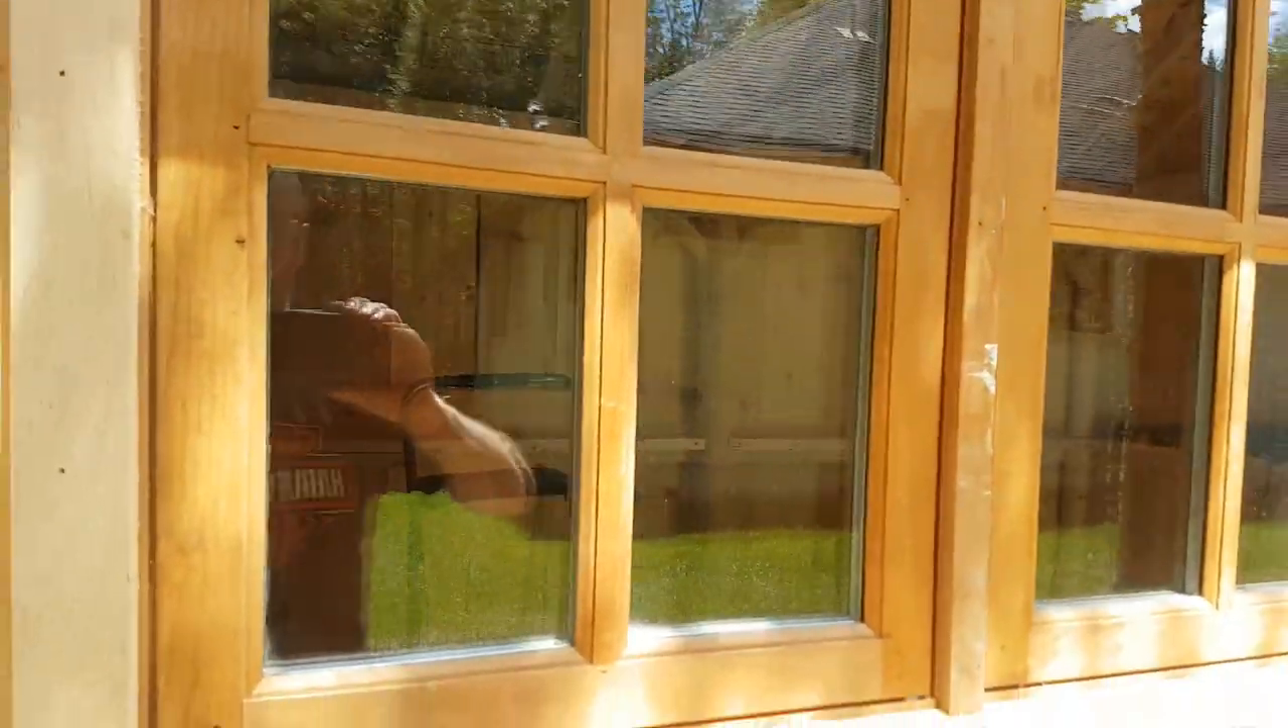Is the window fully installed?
Yes.